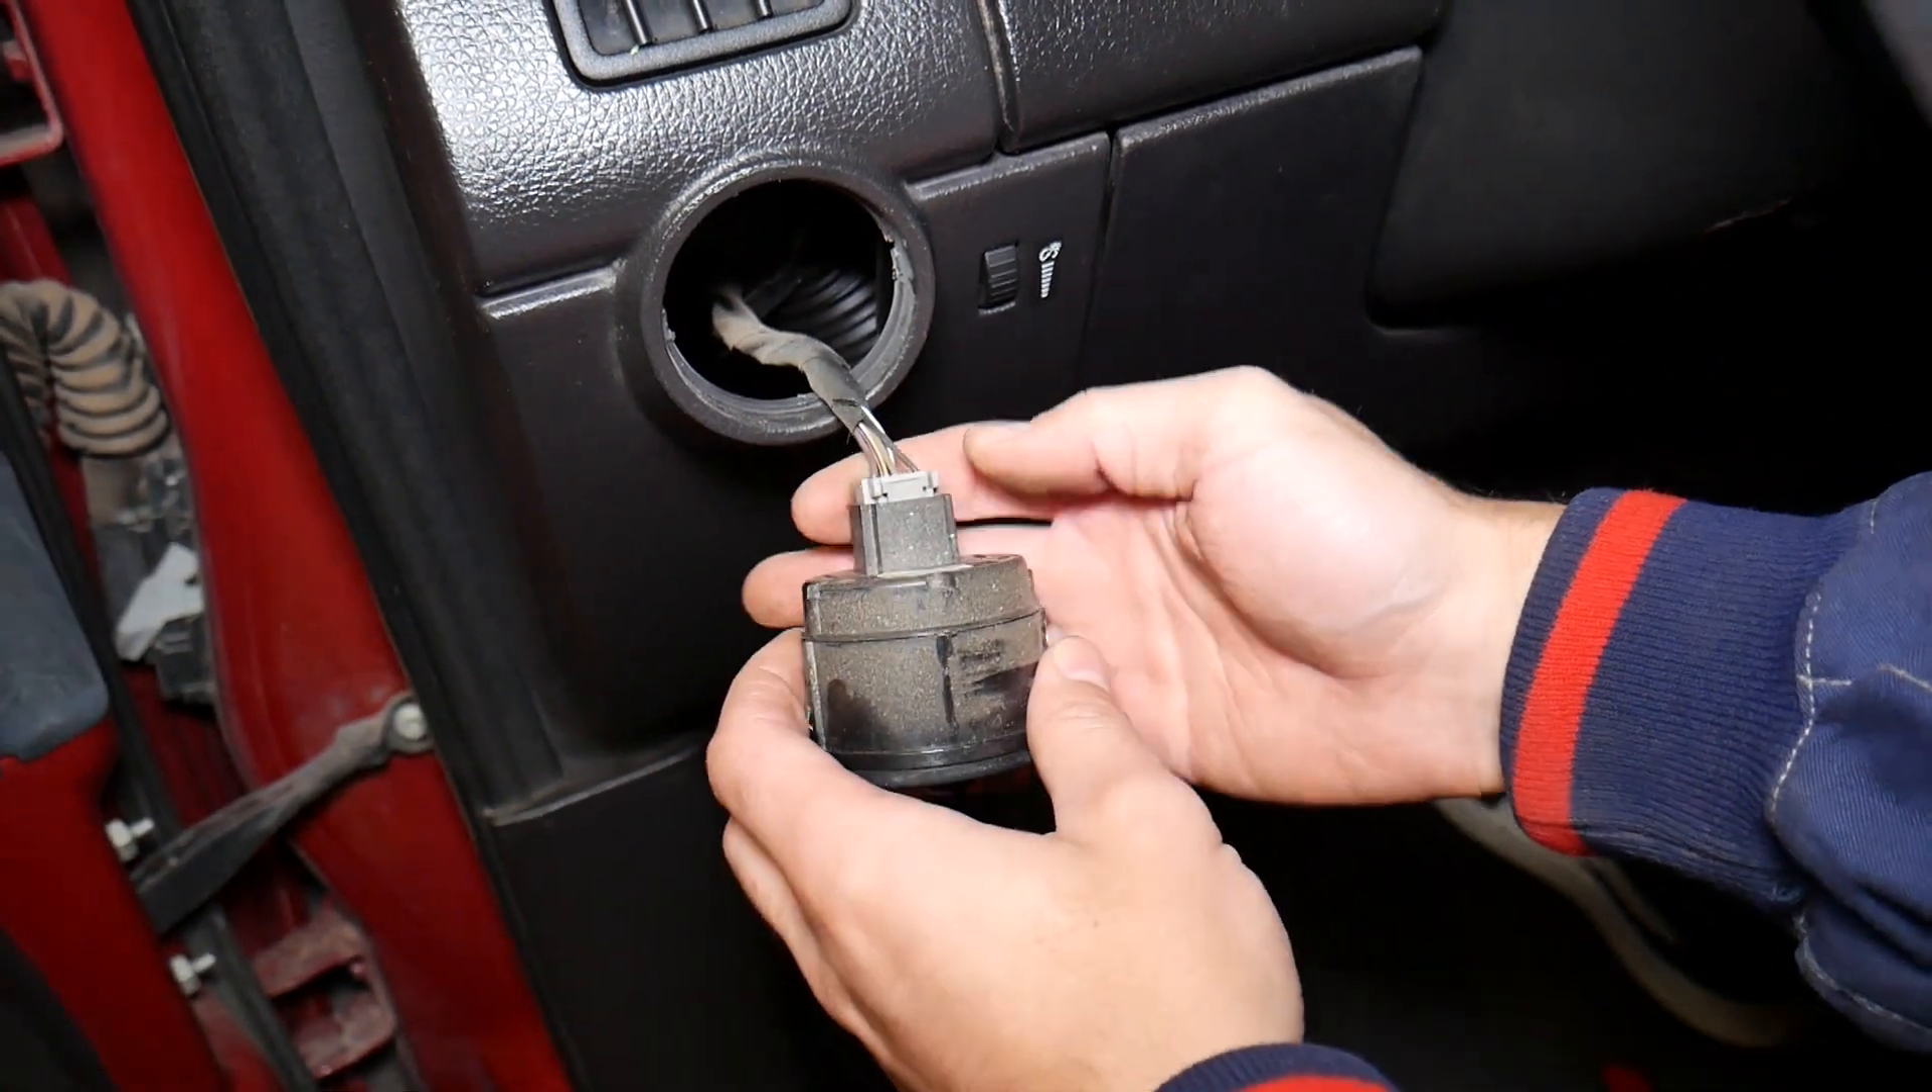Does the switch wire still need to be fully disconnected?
Yes.